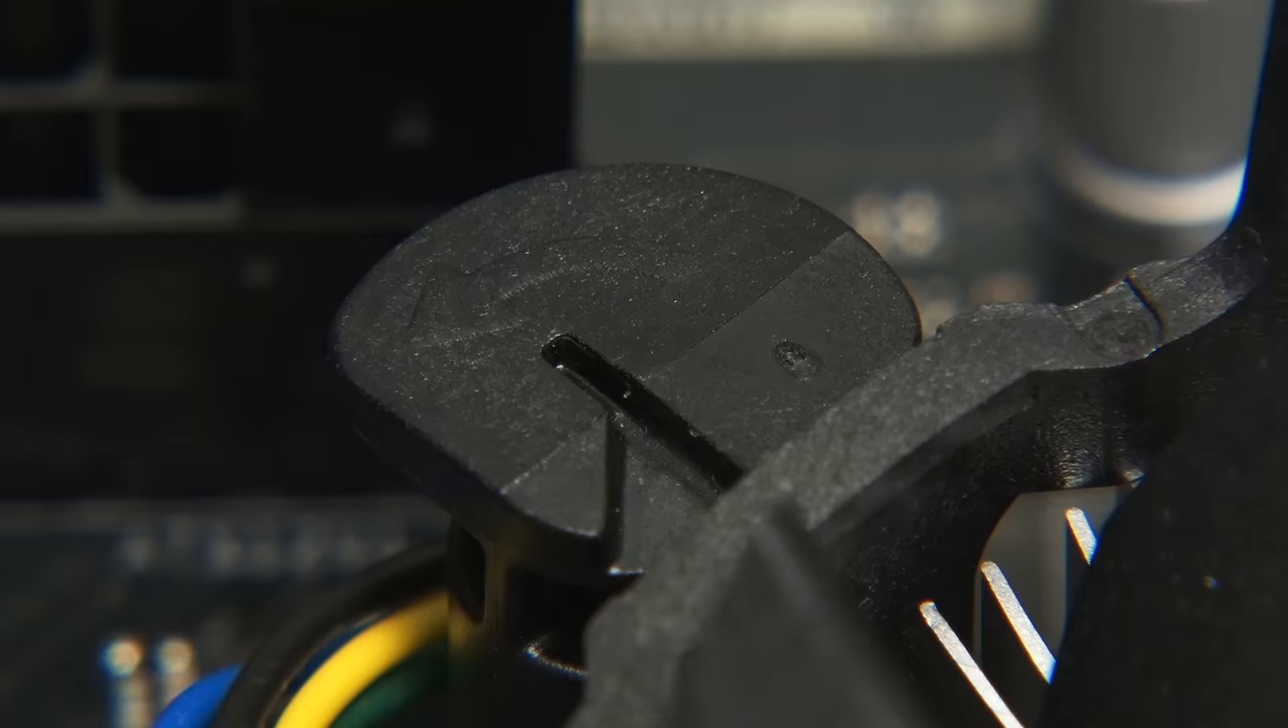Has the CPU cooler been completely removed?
No.